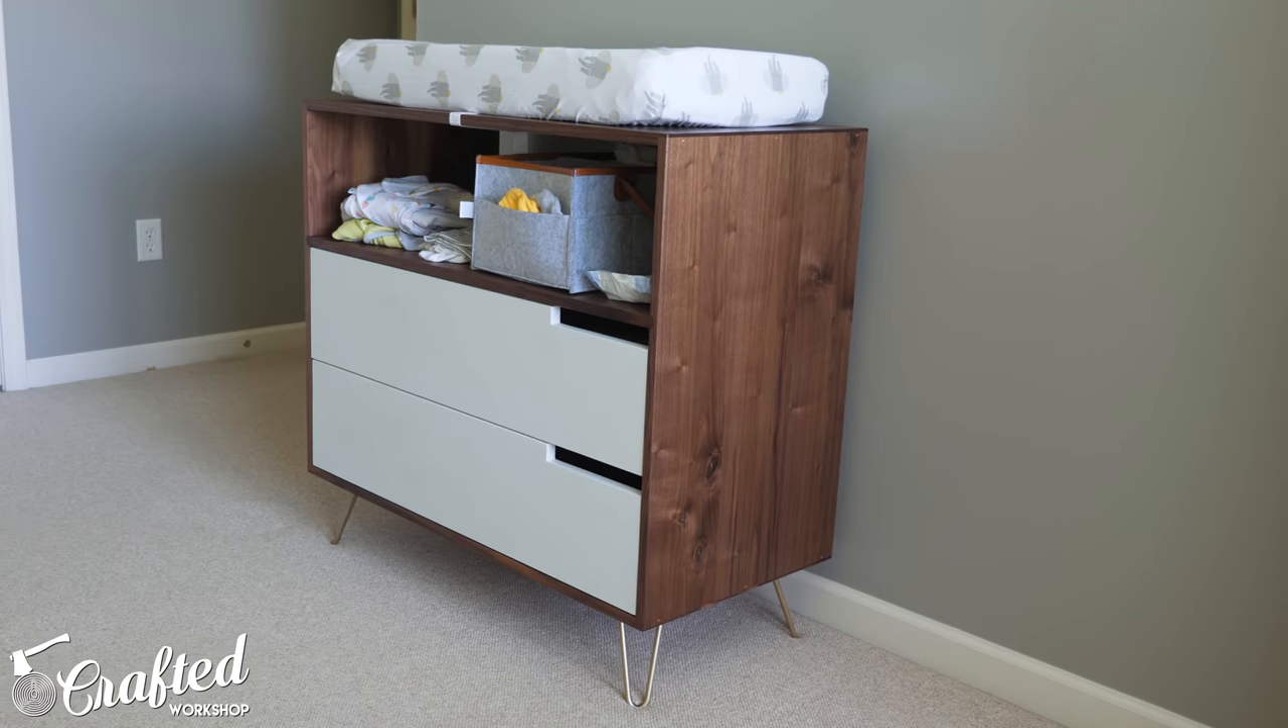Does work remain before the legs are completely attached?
No.